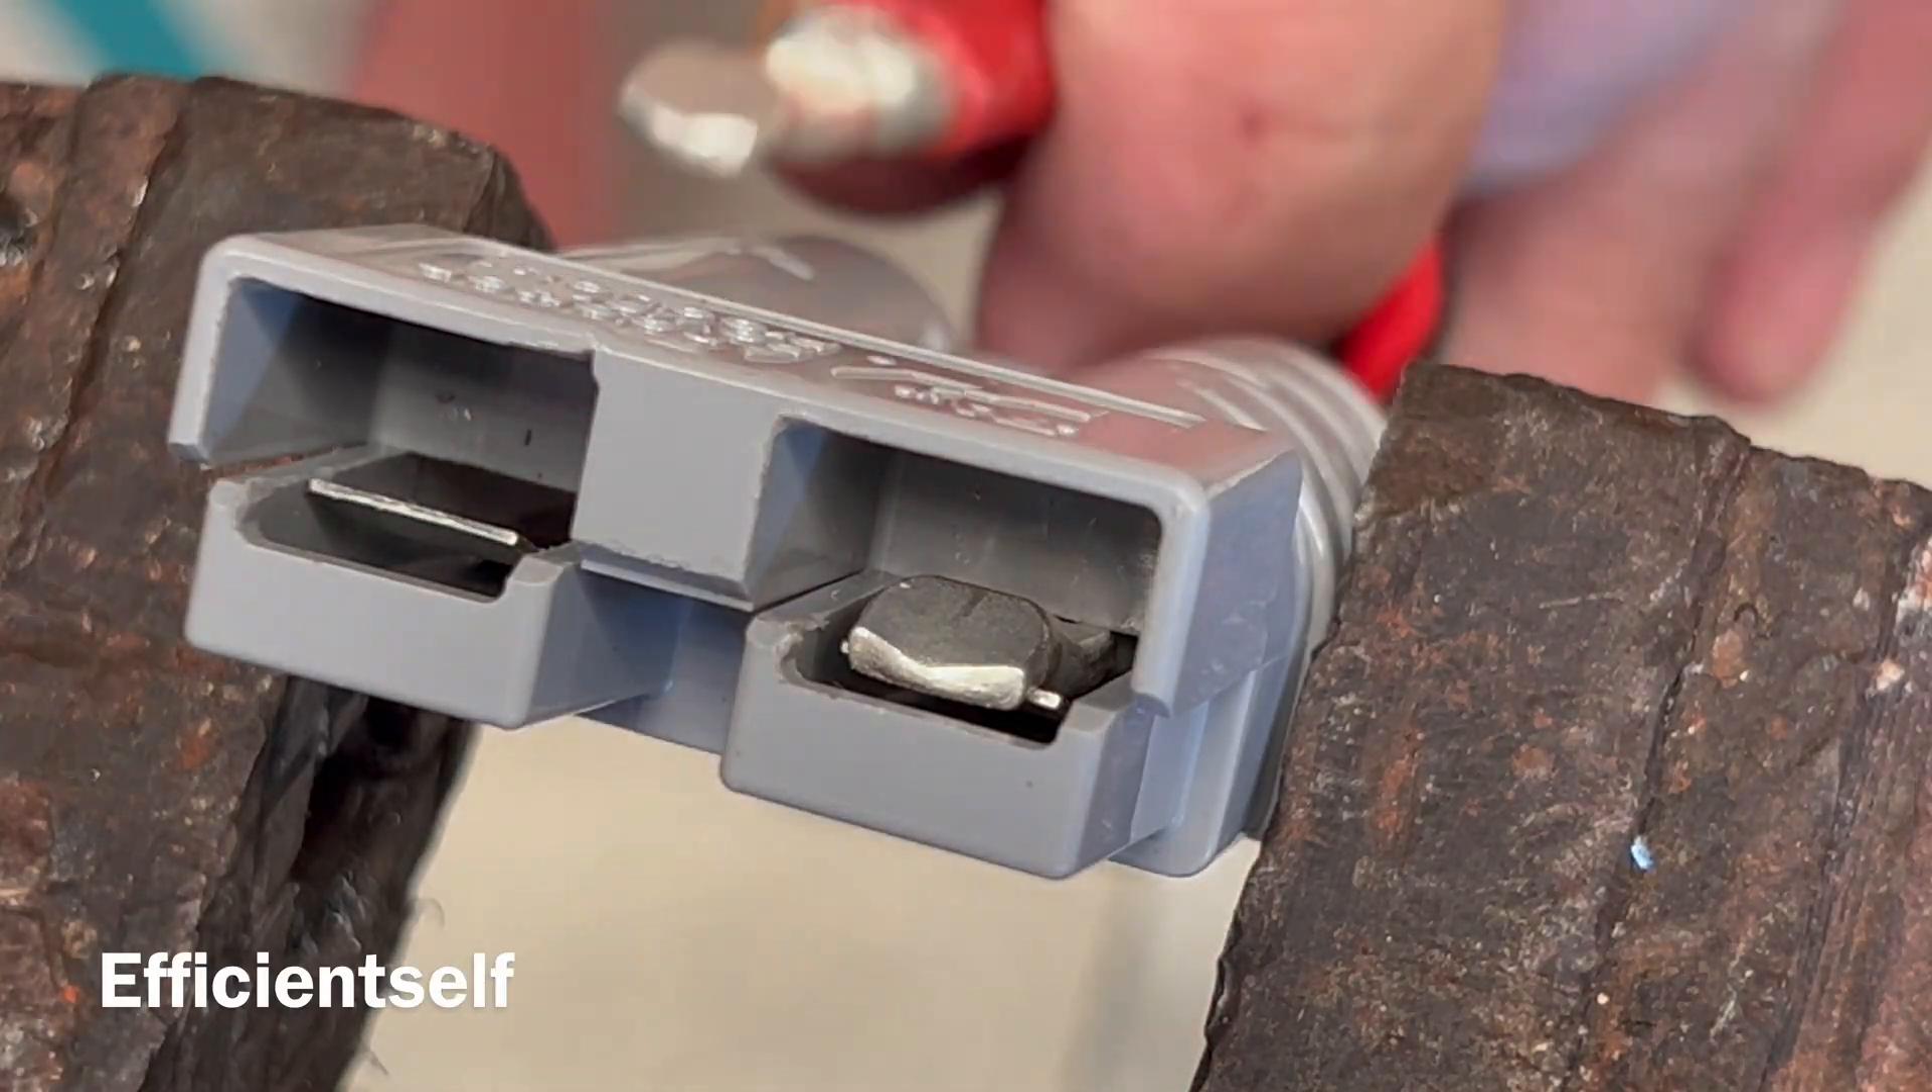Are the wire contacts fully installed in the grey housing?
No.